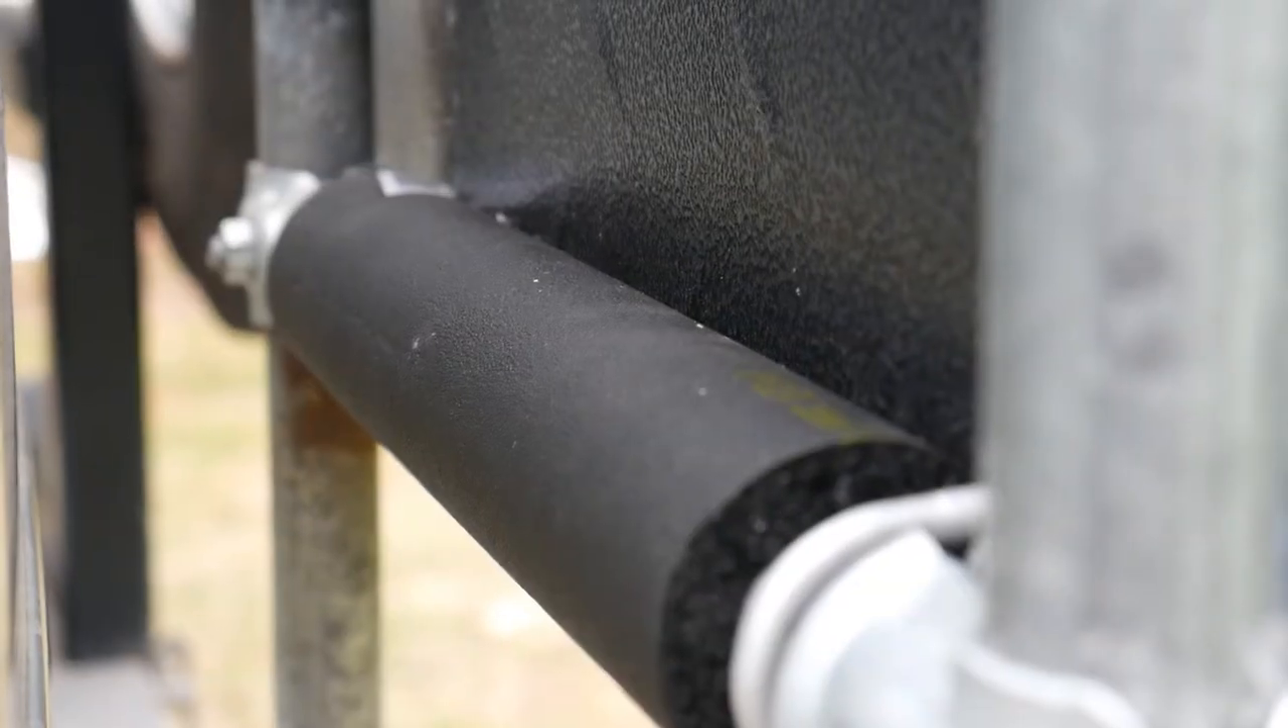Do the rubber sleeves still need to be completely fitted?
No.